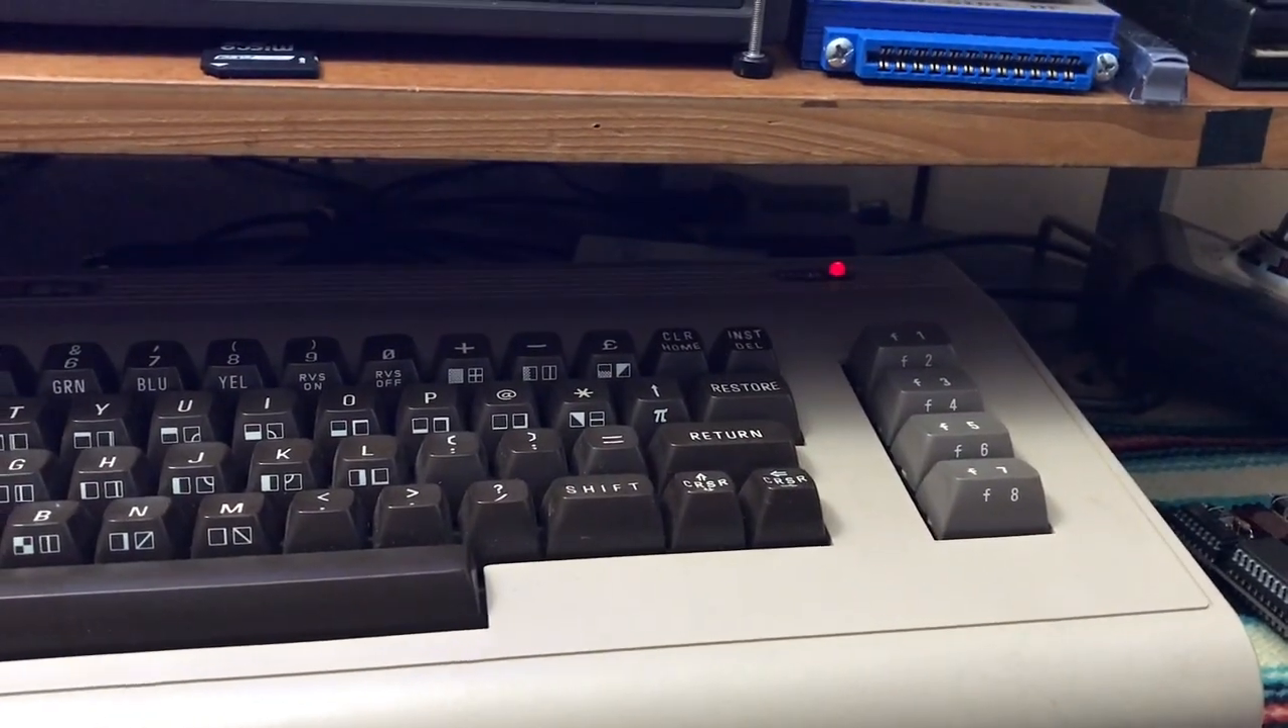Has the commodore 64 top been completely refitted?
Yes.